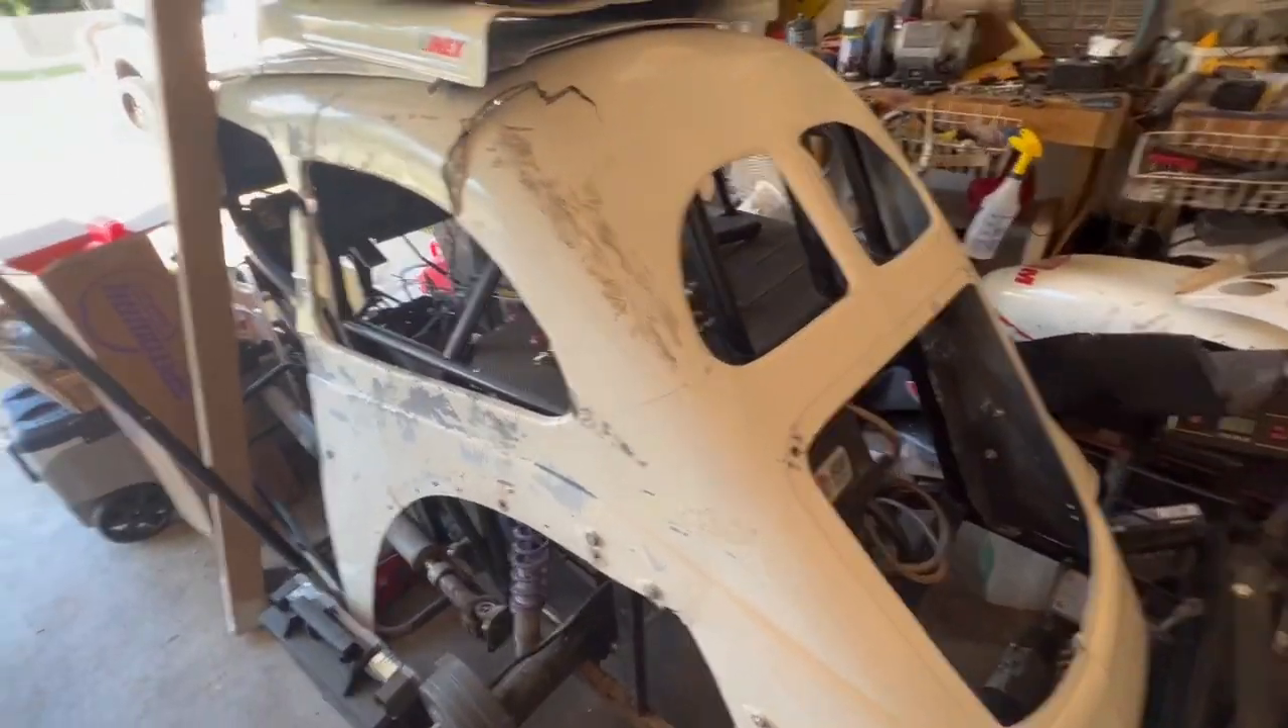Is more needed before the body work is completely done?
Yes.